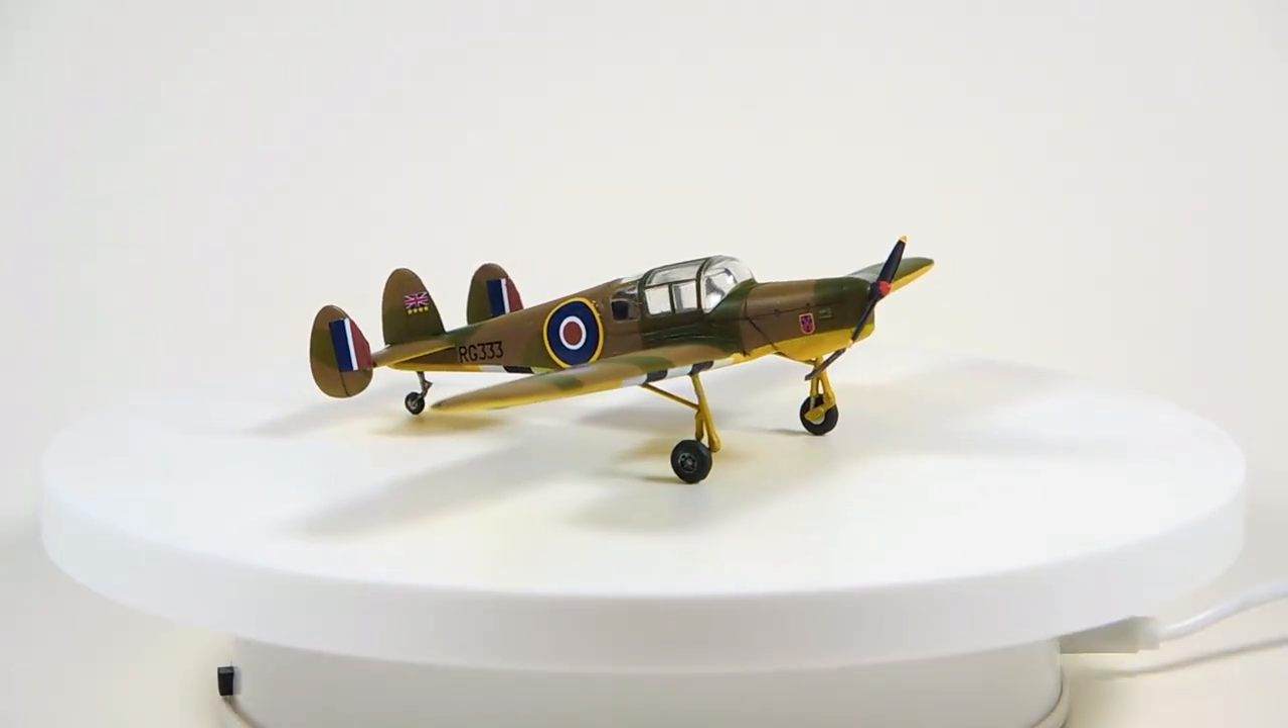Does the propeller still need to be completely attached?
No.